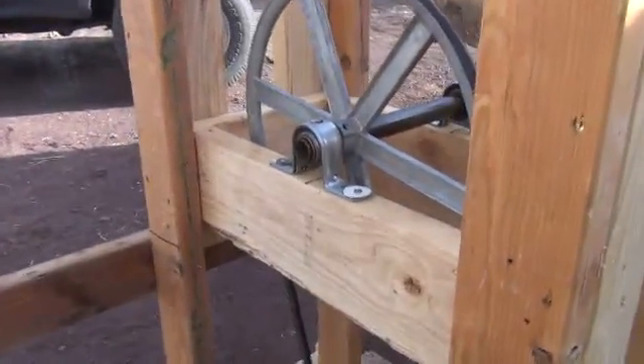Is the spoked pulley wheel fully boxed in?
No.